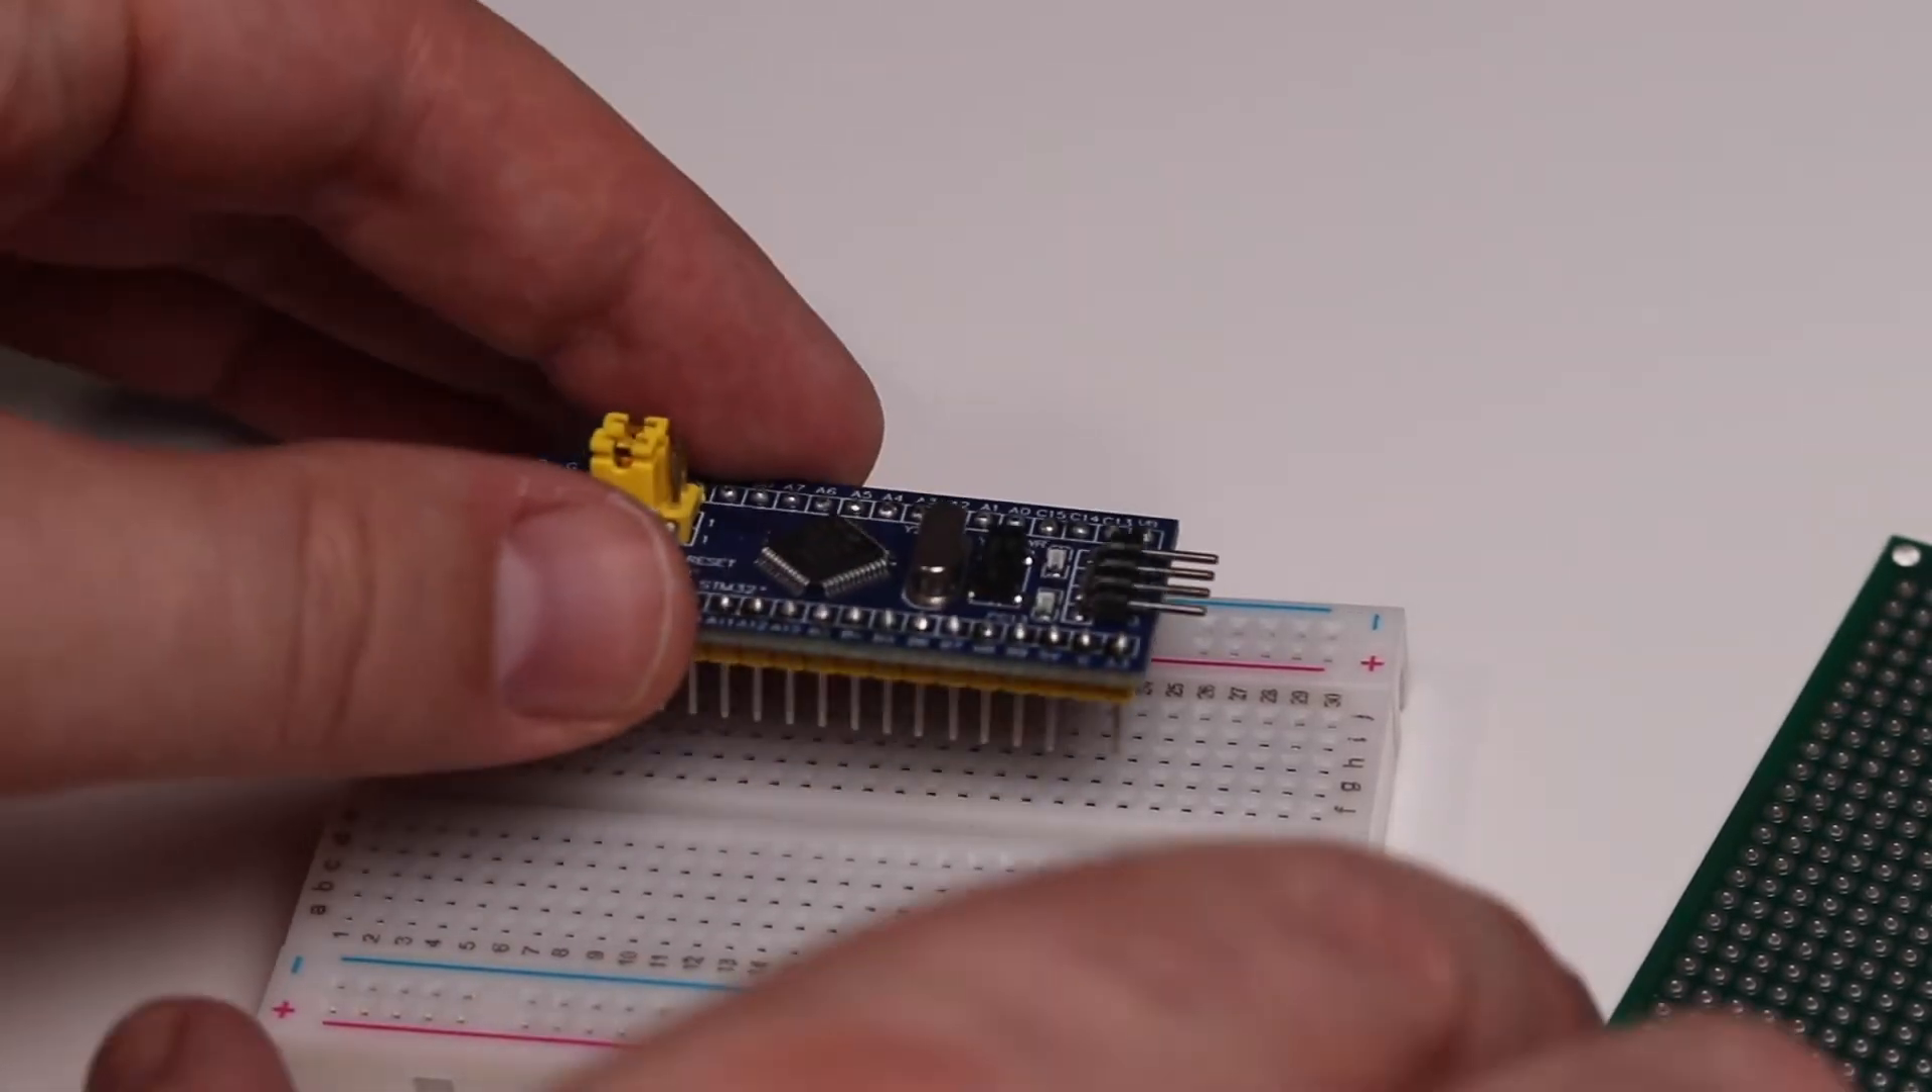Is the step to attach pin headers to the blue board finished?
Yes.